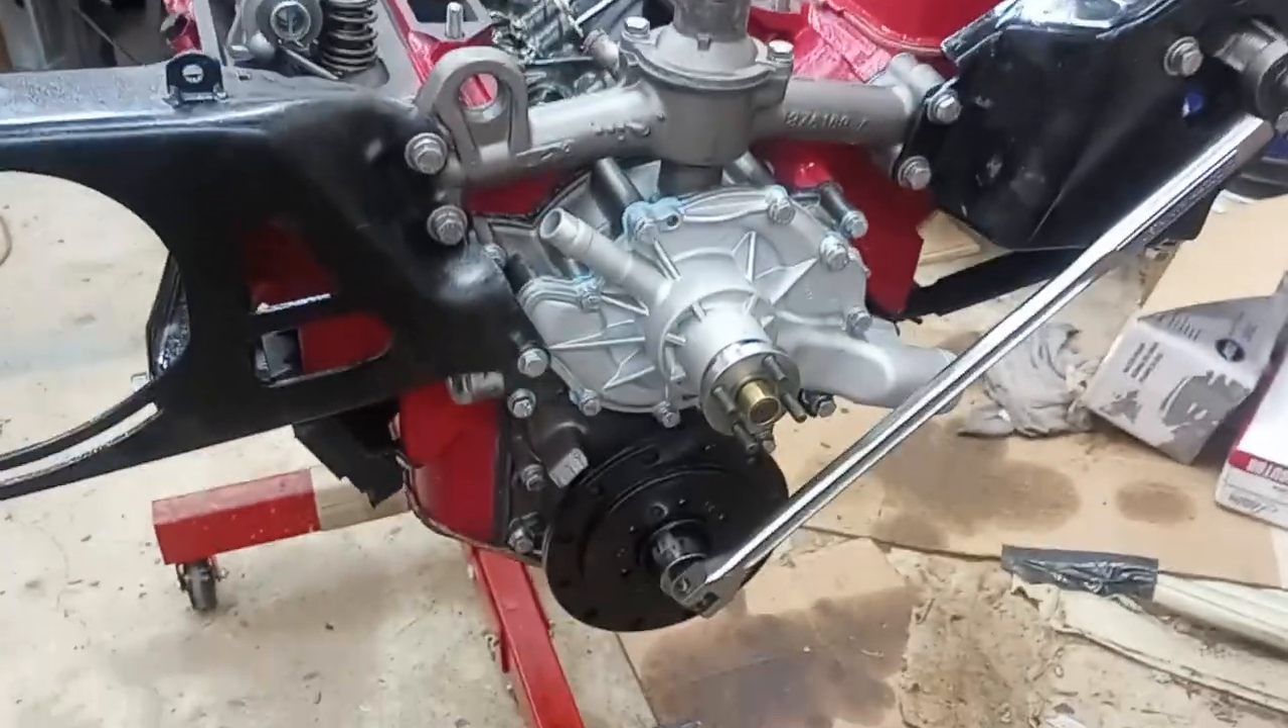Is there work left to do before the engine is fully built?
Yes.